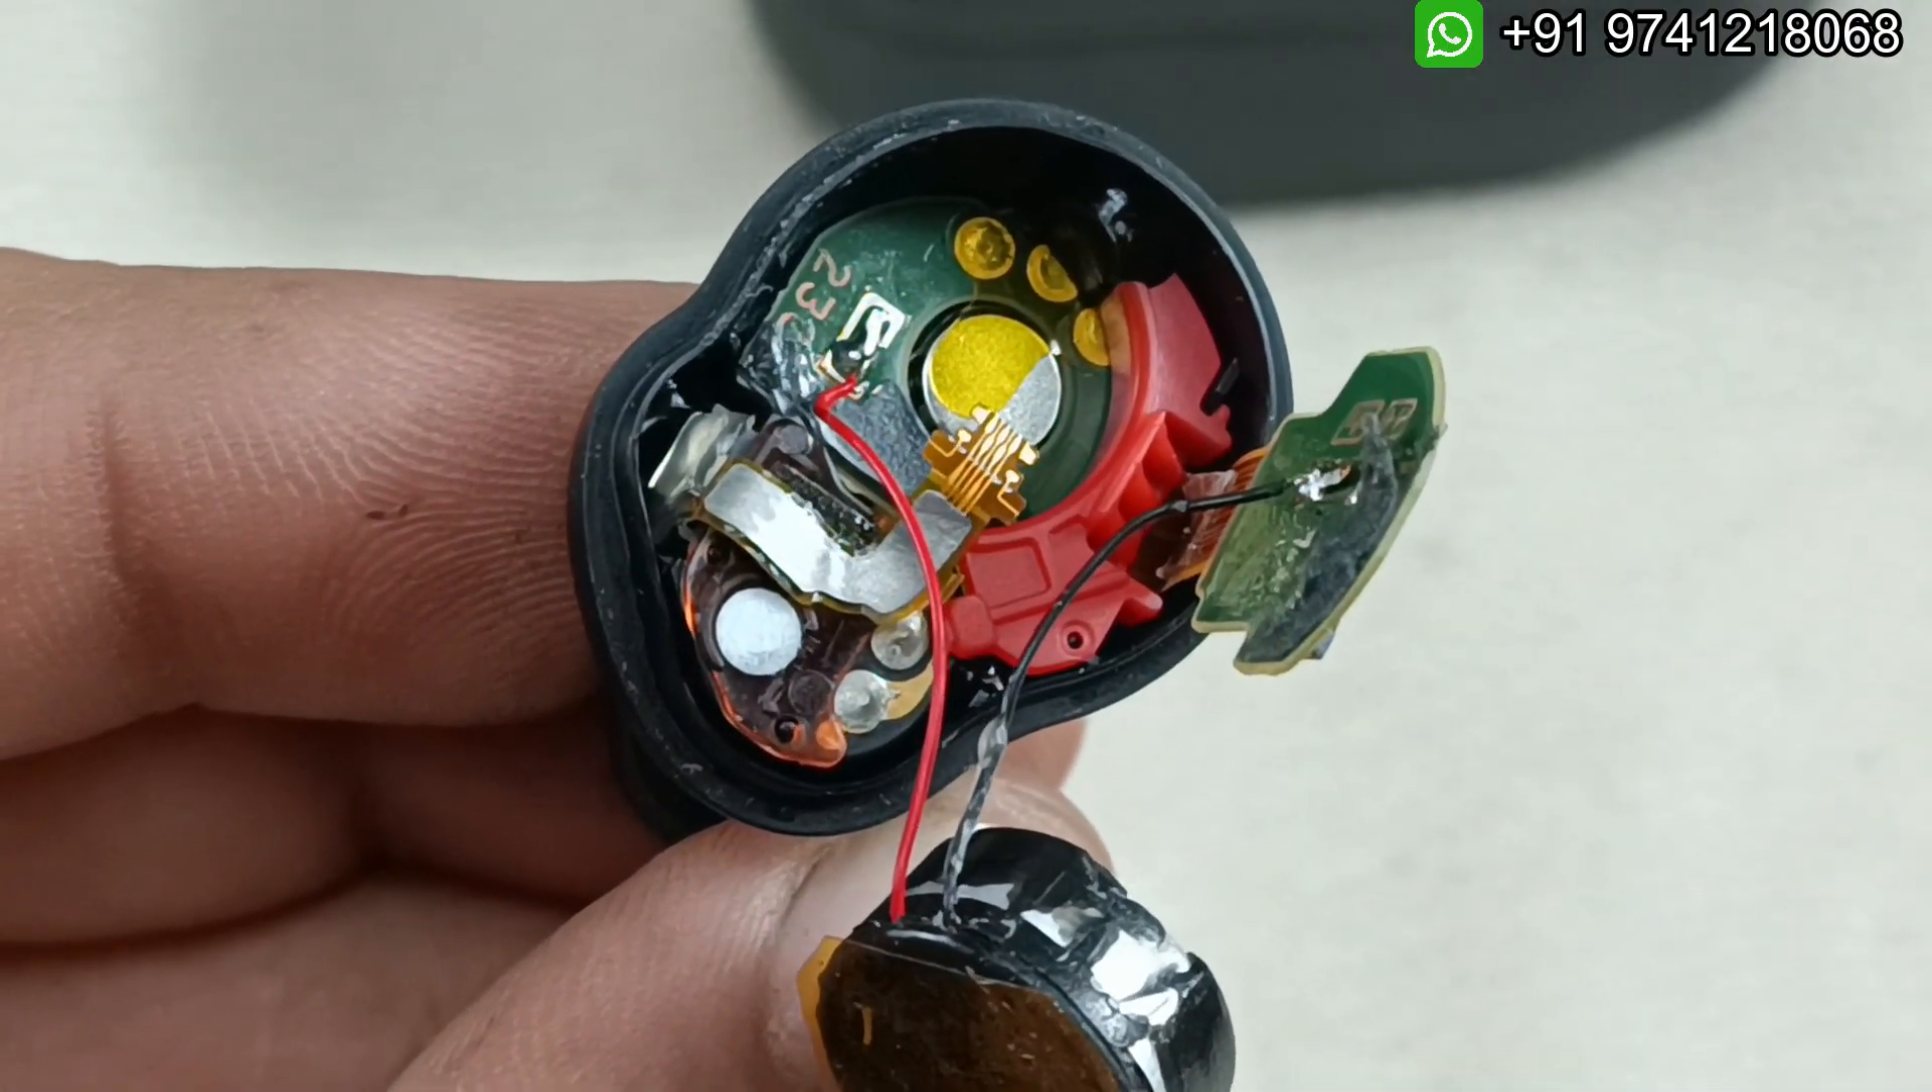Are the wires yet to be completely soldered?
No.